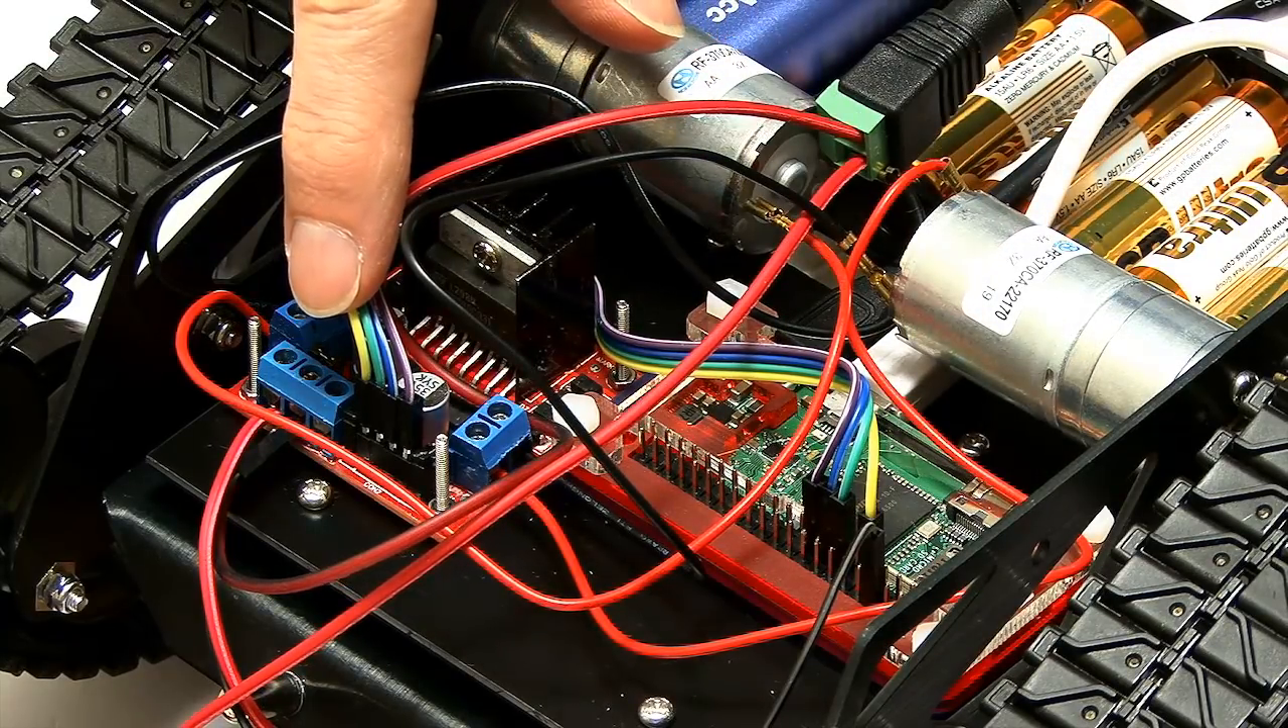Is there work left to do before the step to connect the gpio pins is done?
No.